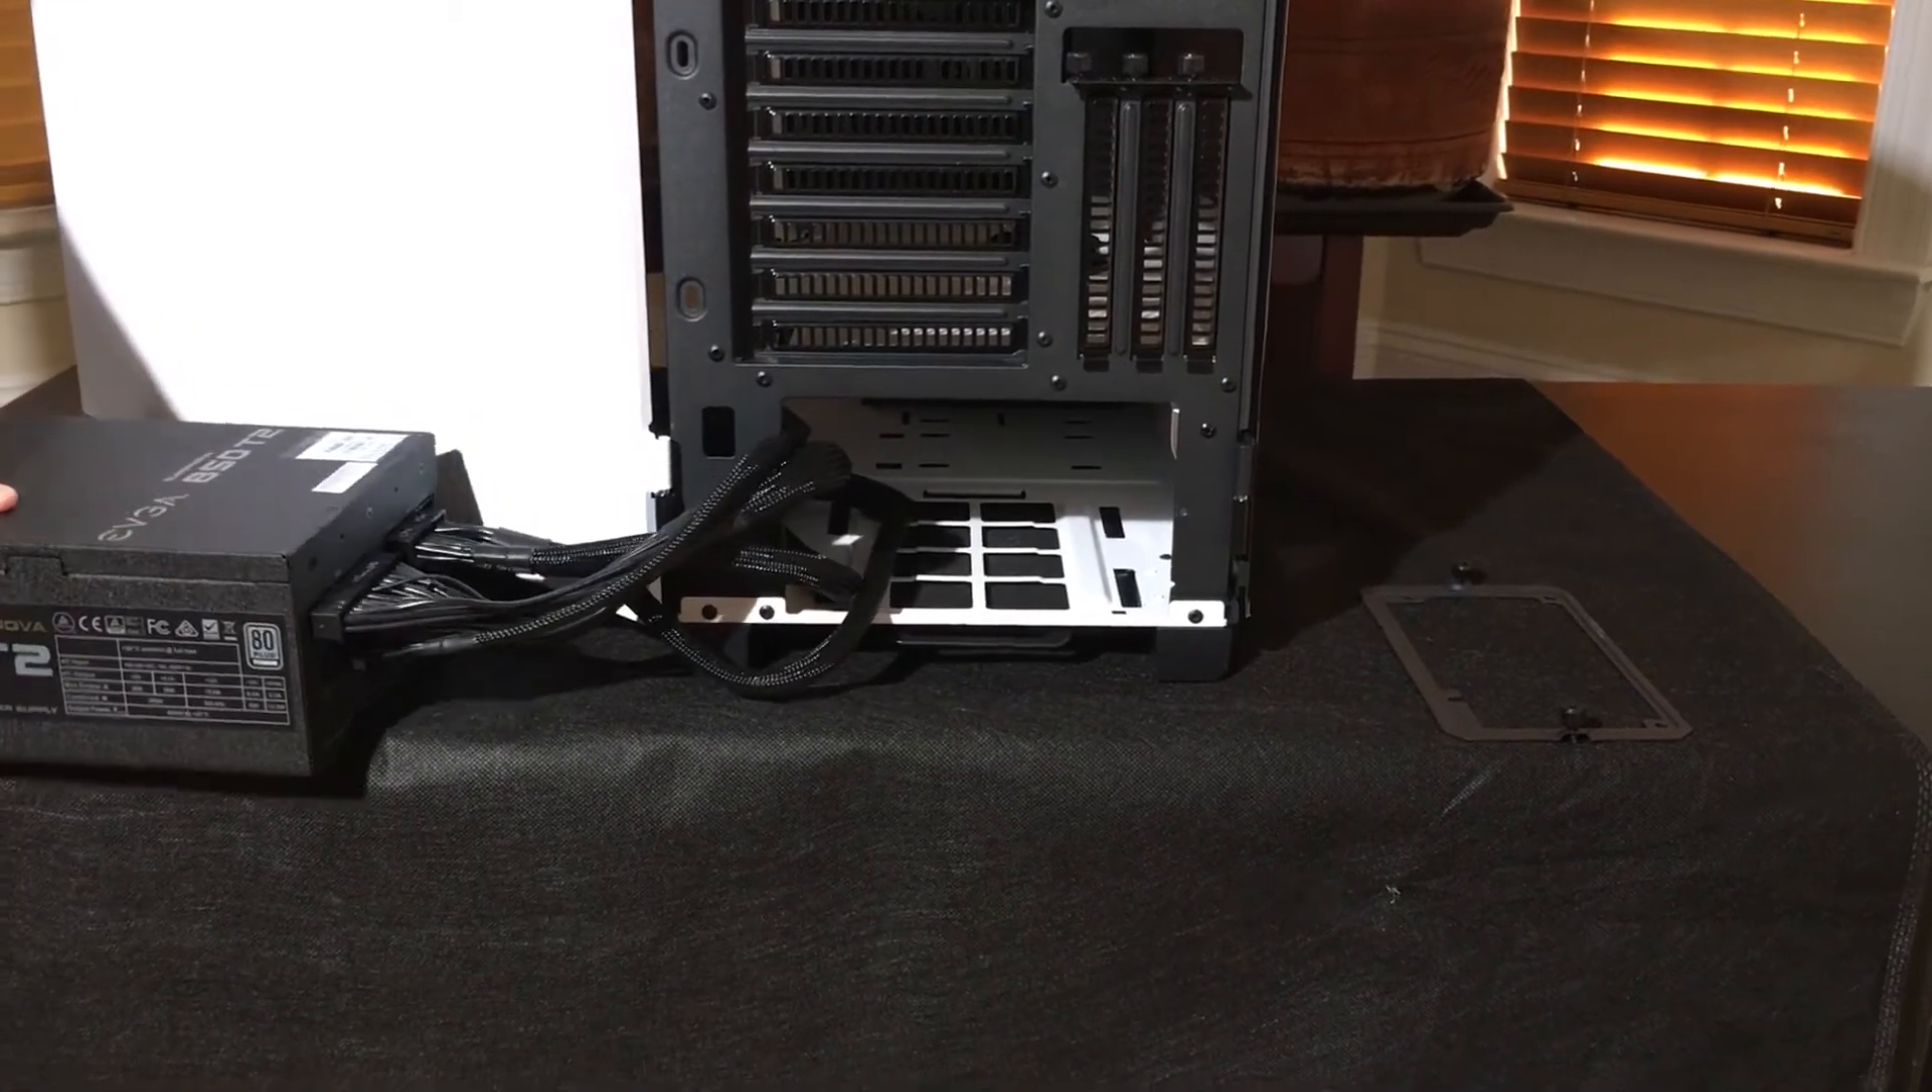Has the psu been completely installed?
No.